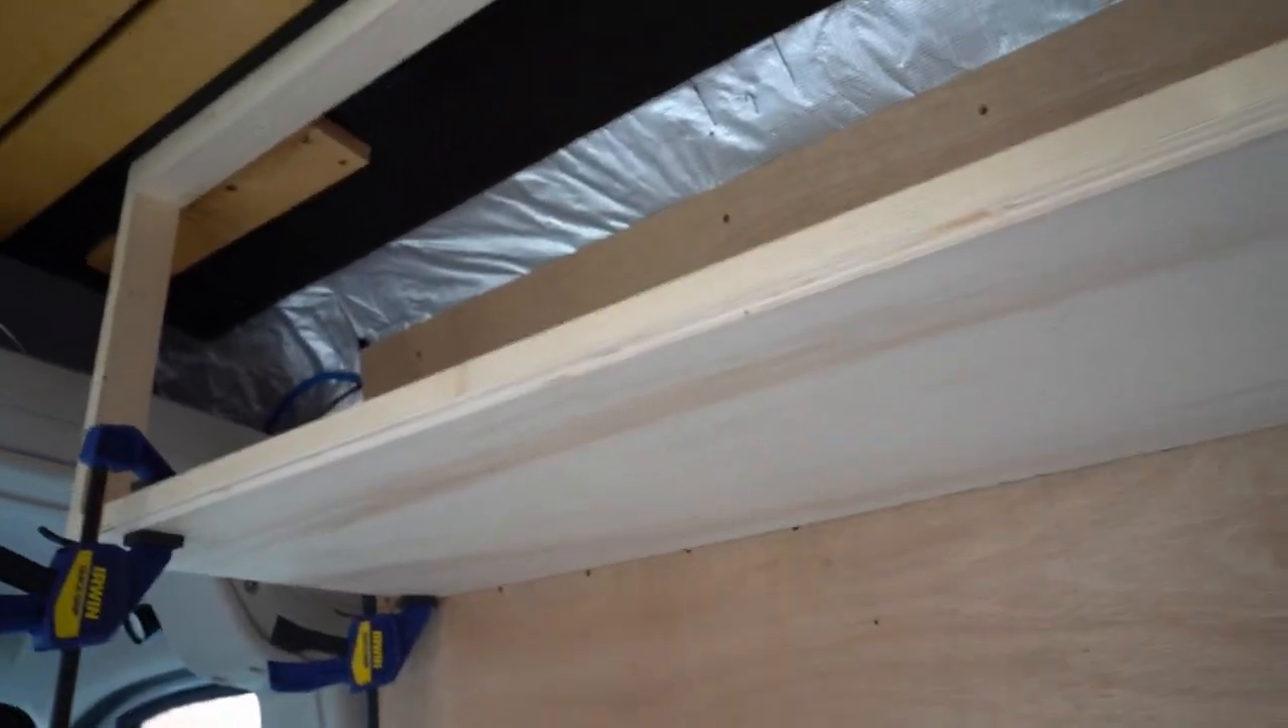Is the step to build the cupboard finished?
No.